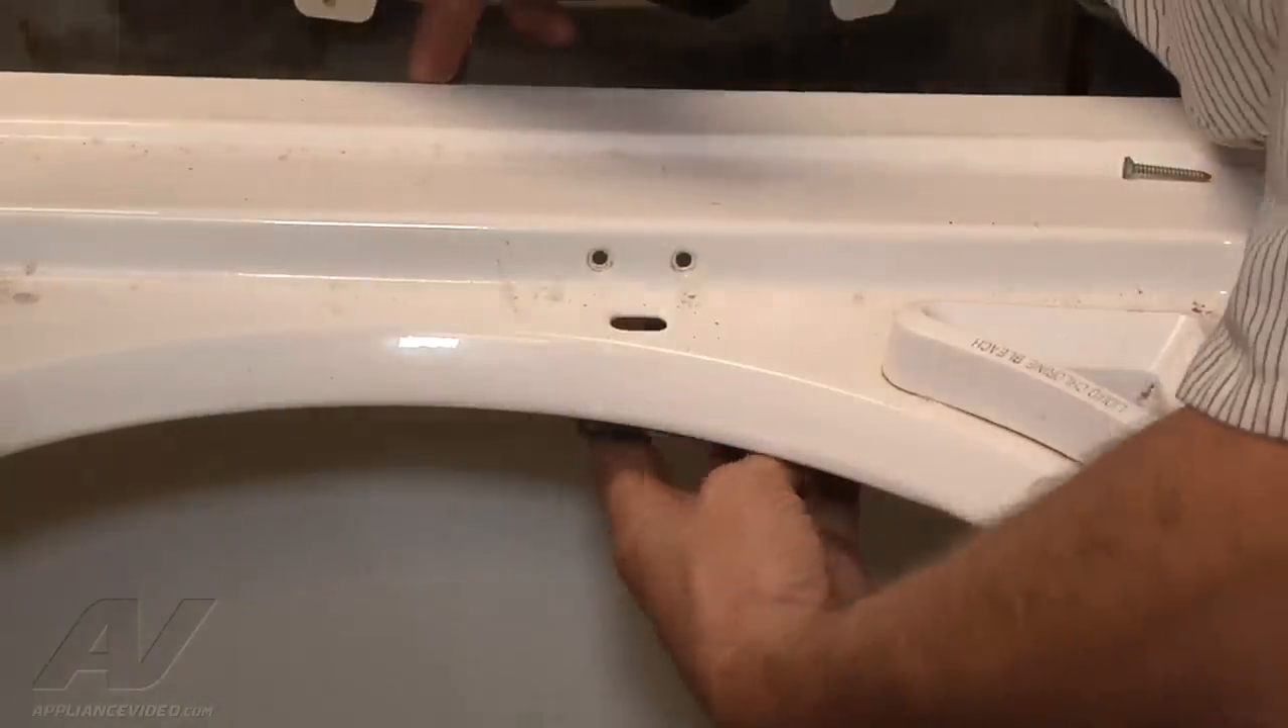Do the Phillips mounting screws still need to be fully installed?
Yes.